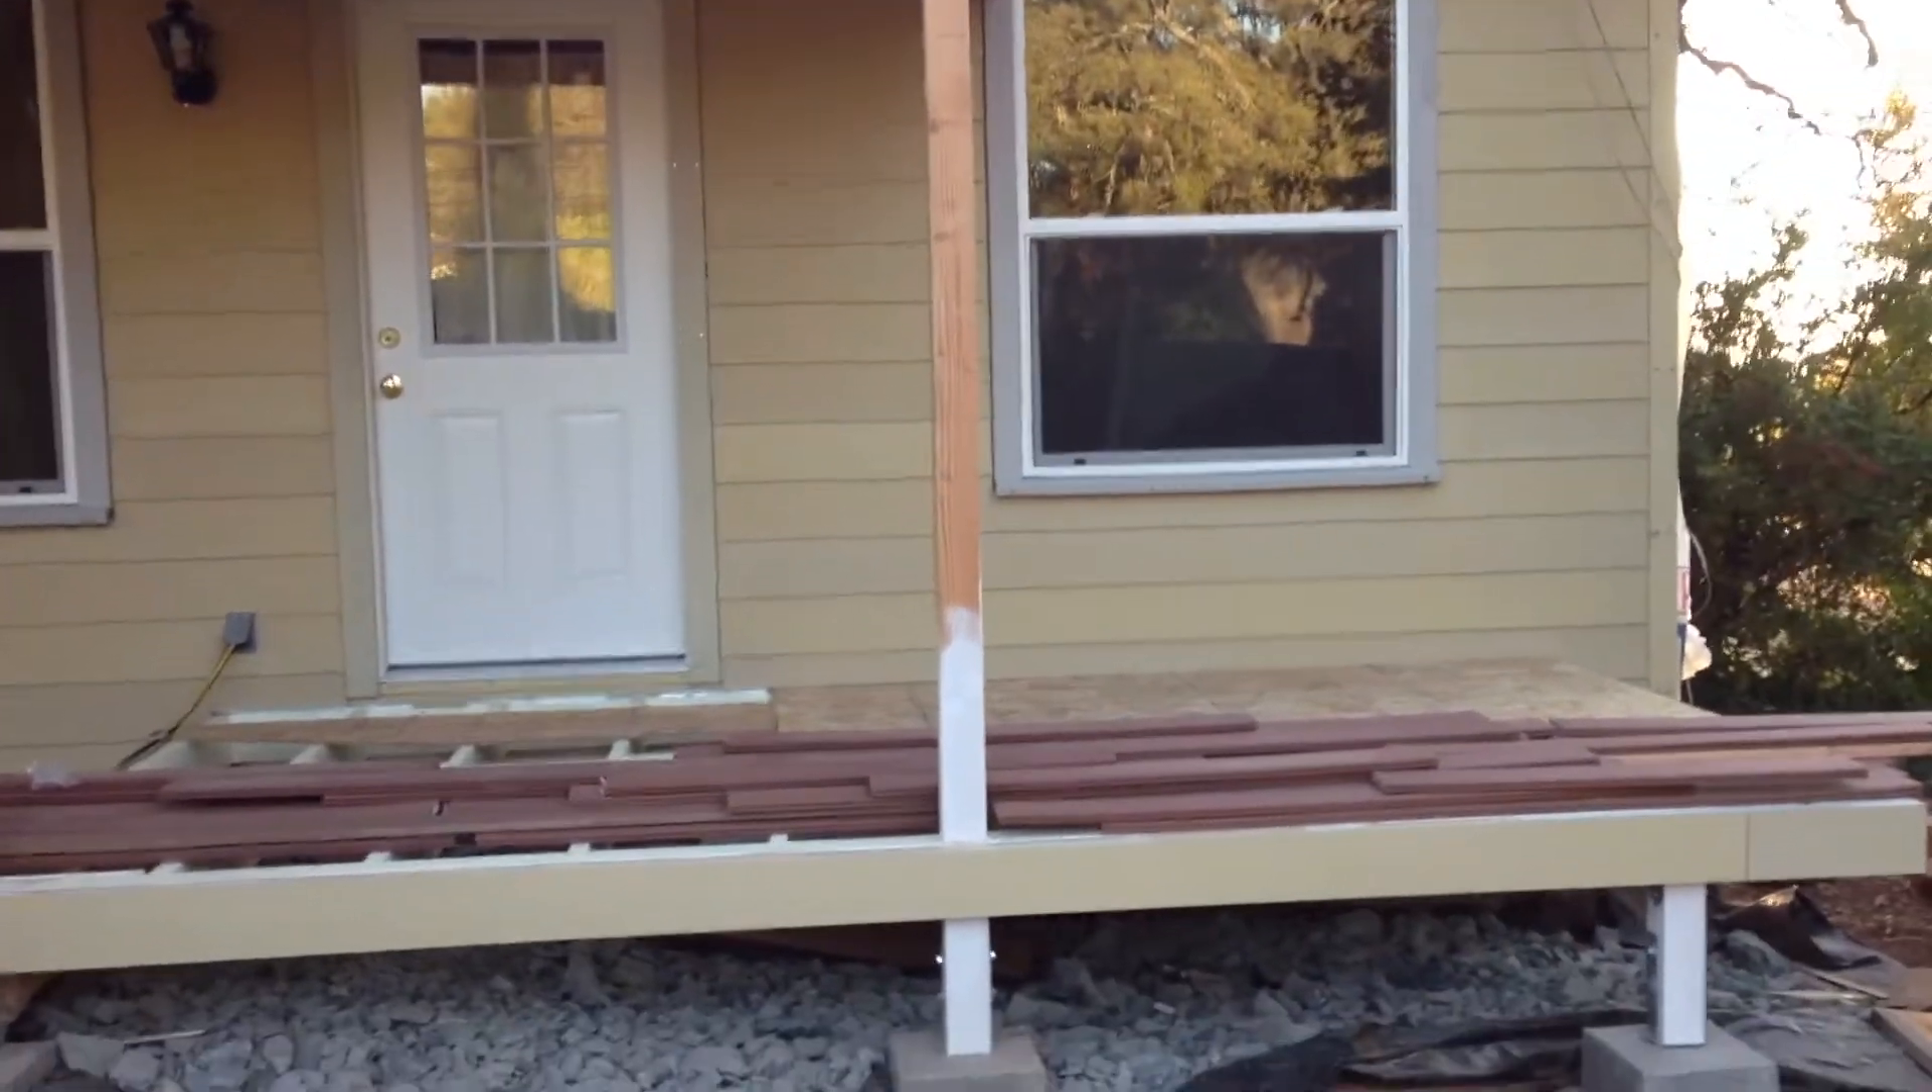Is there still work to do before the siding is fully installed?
No.